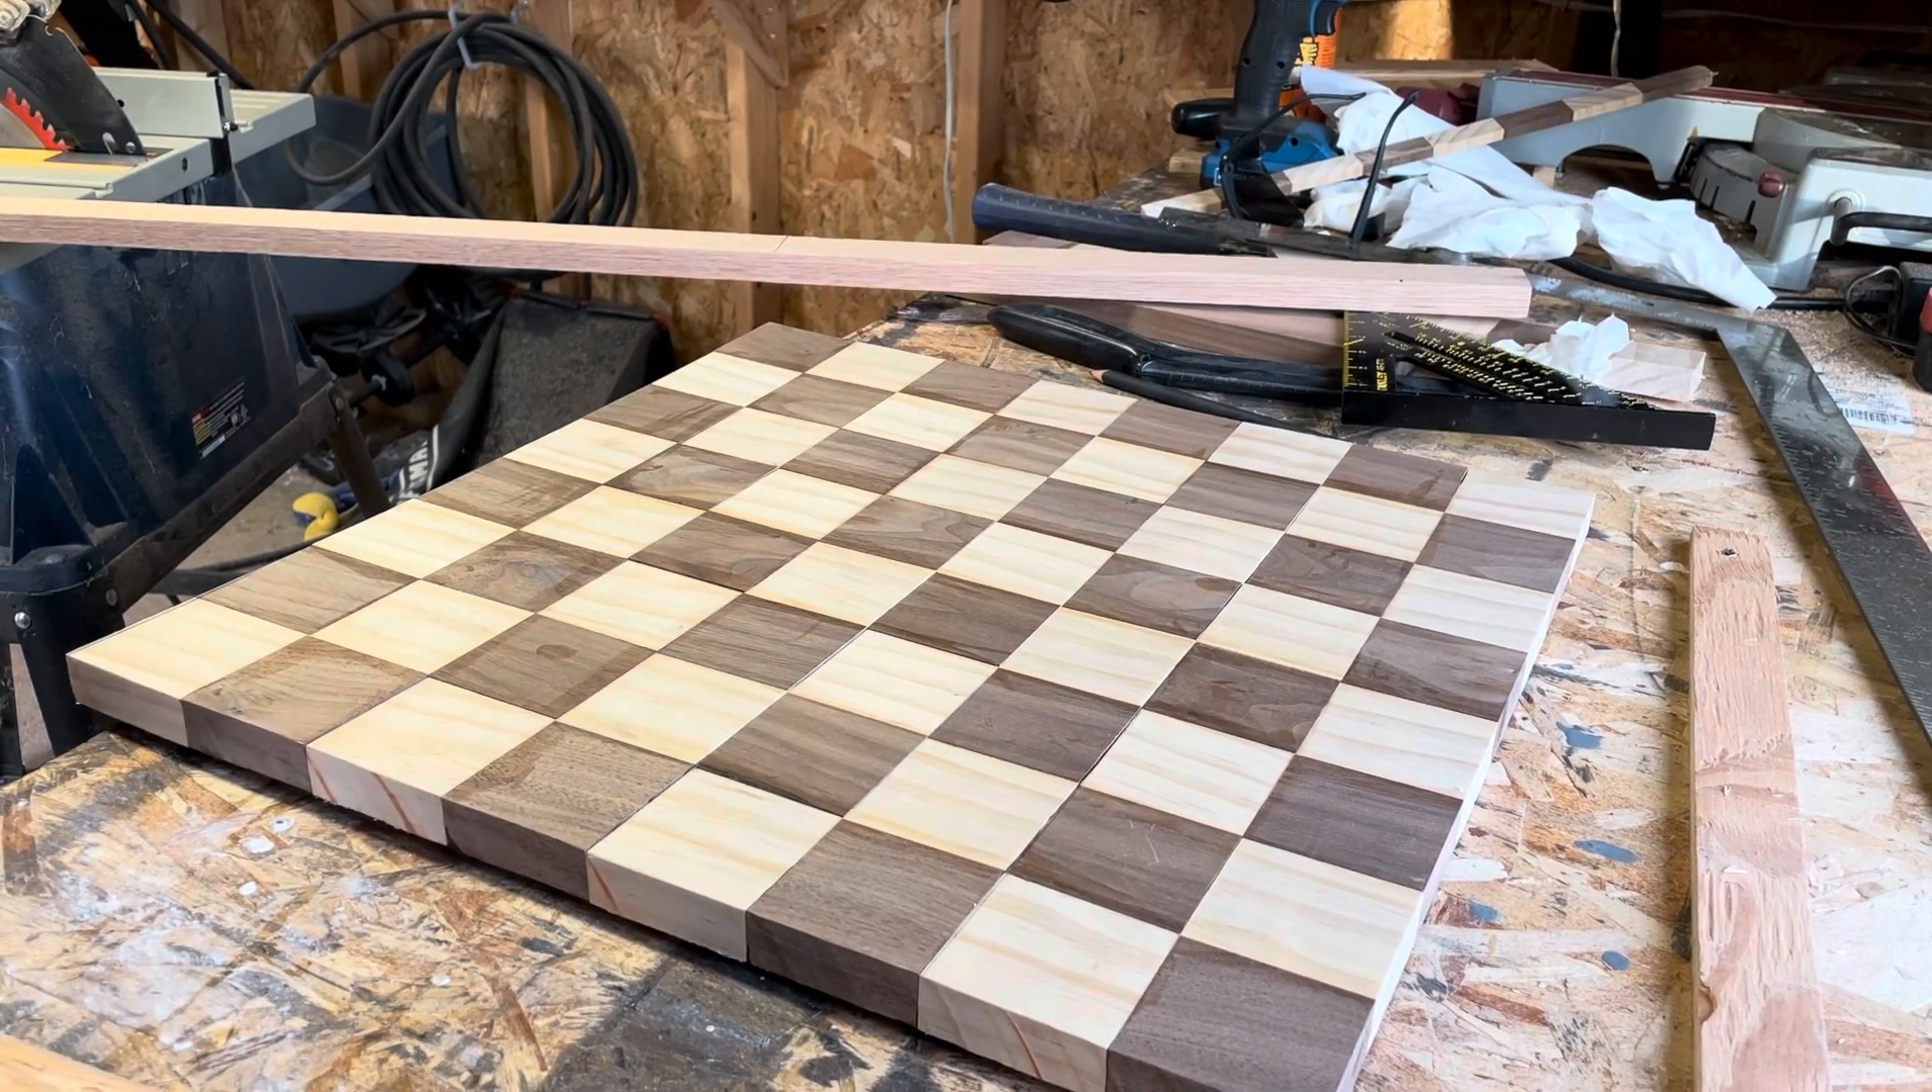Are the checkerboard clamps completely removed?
Yes.